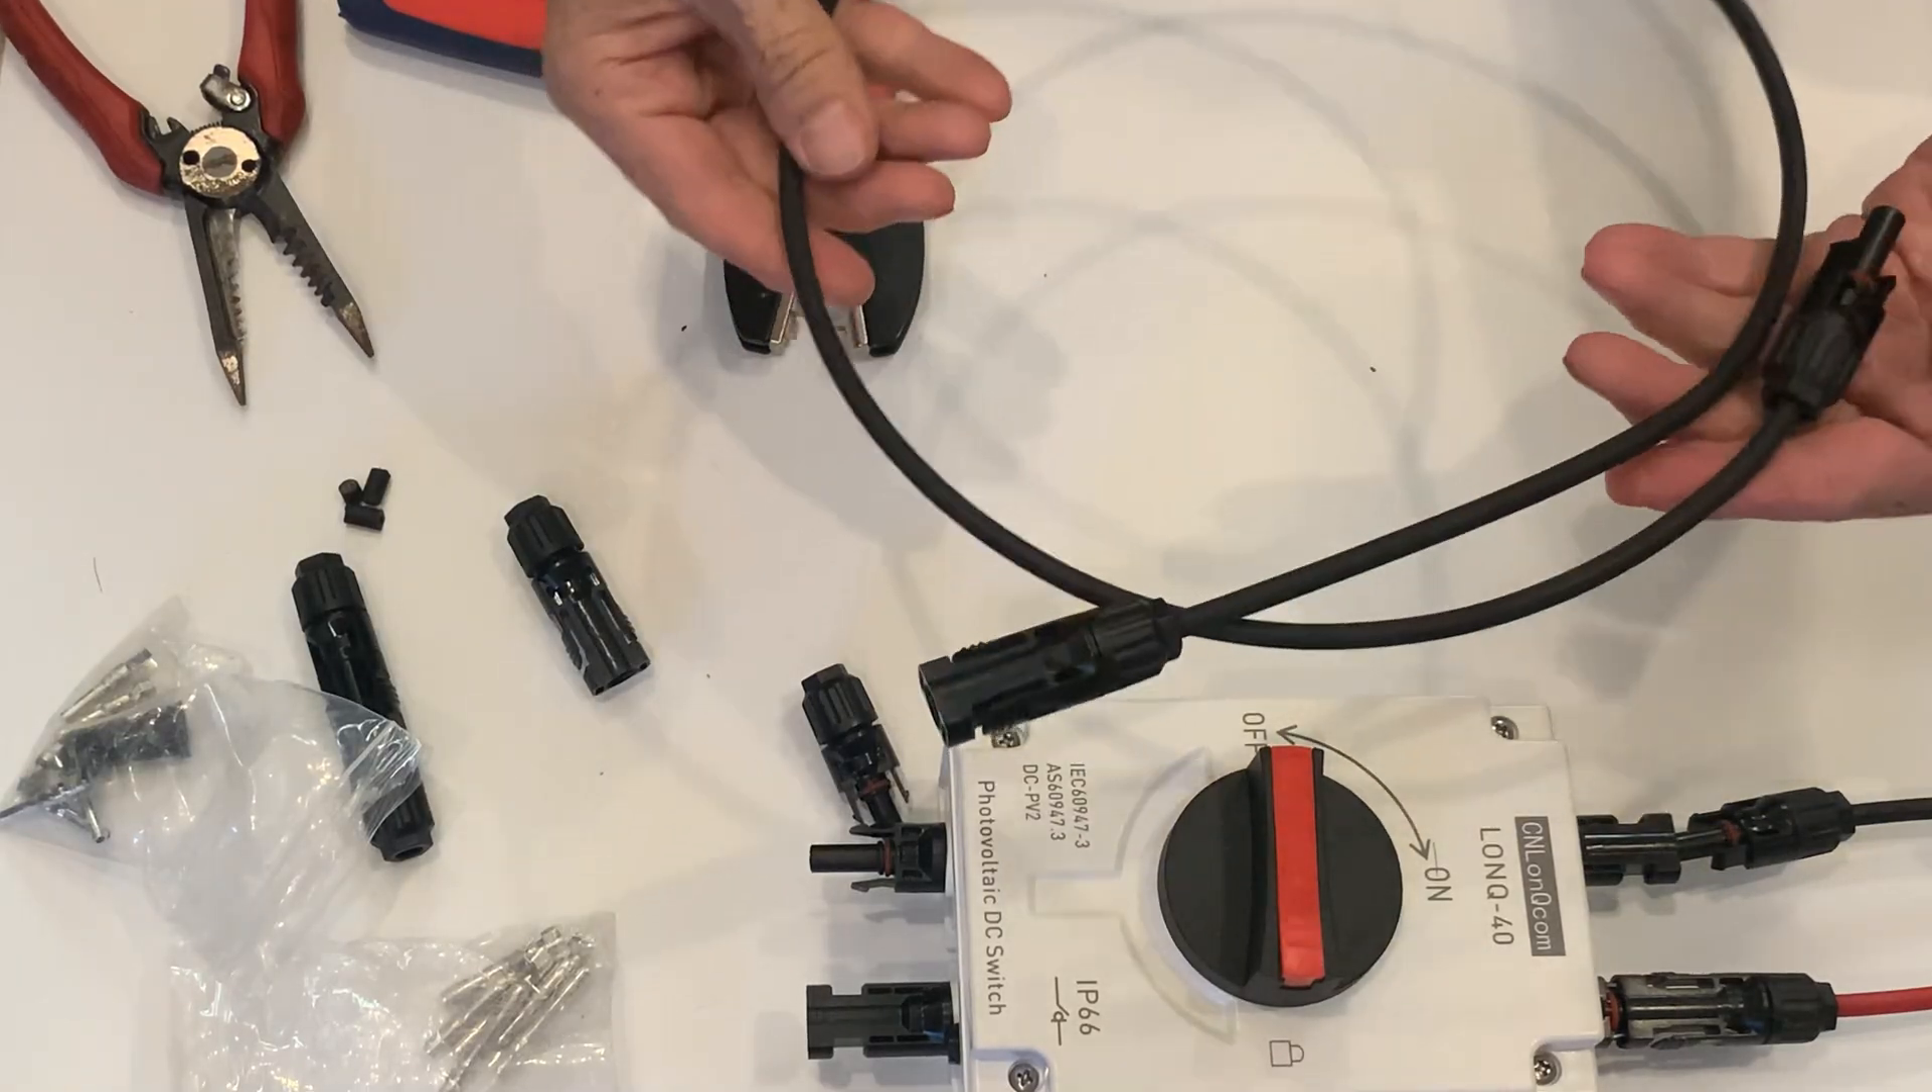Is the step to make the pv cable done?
Yes.